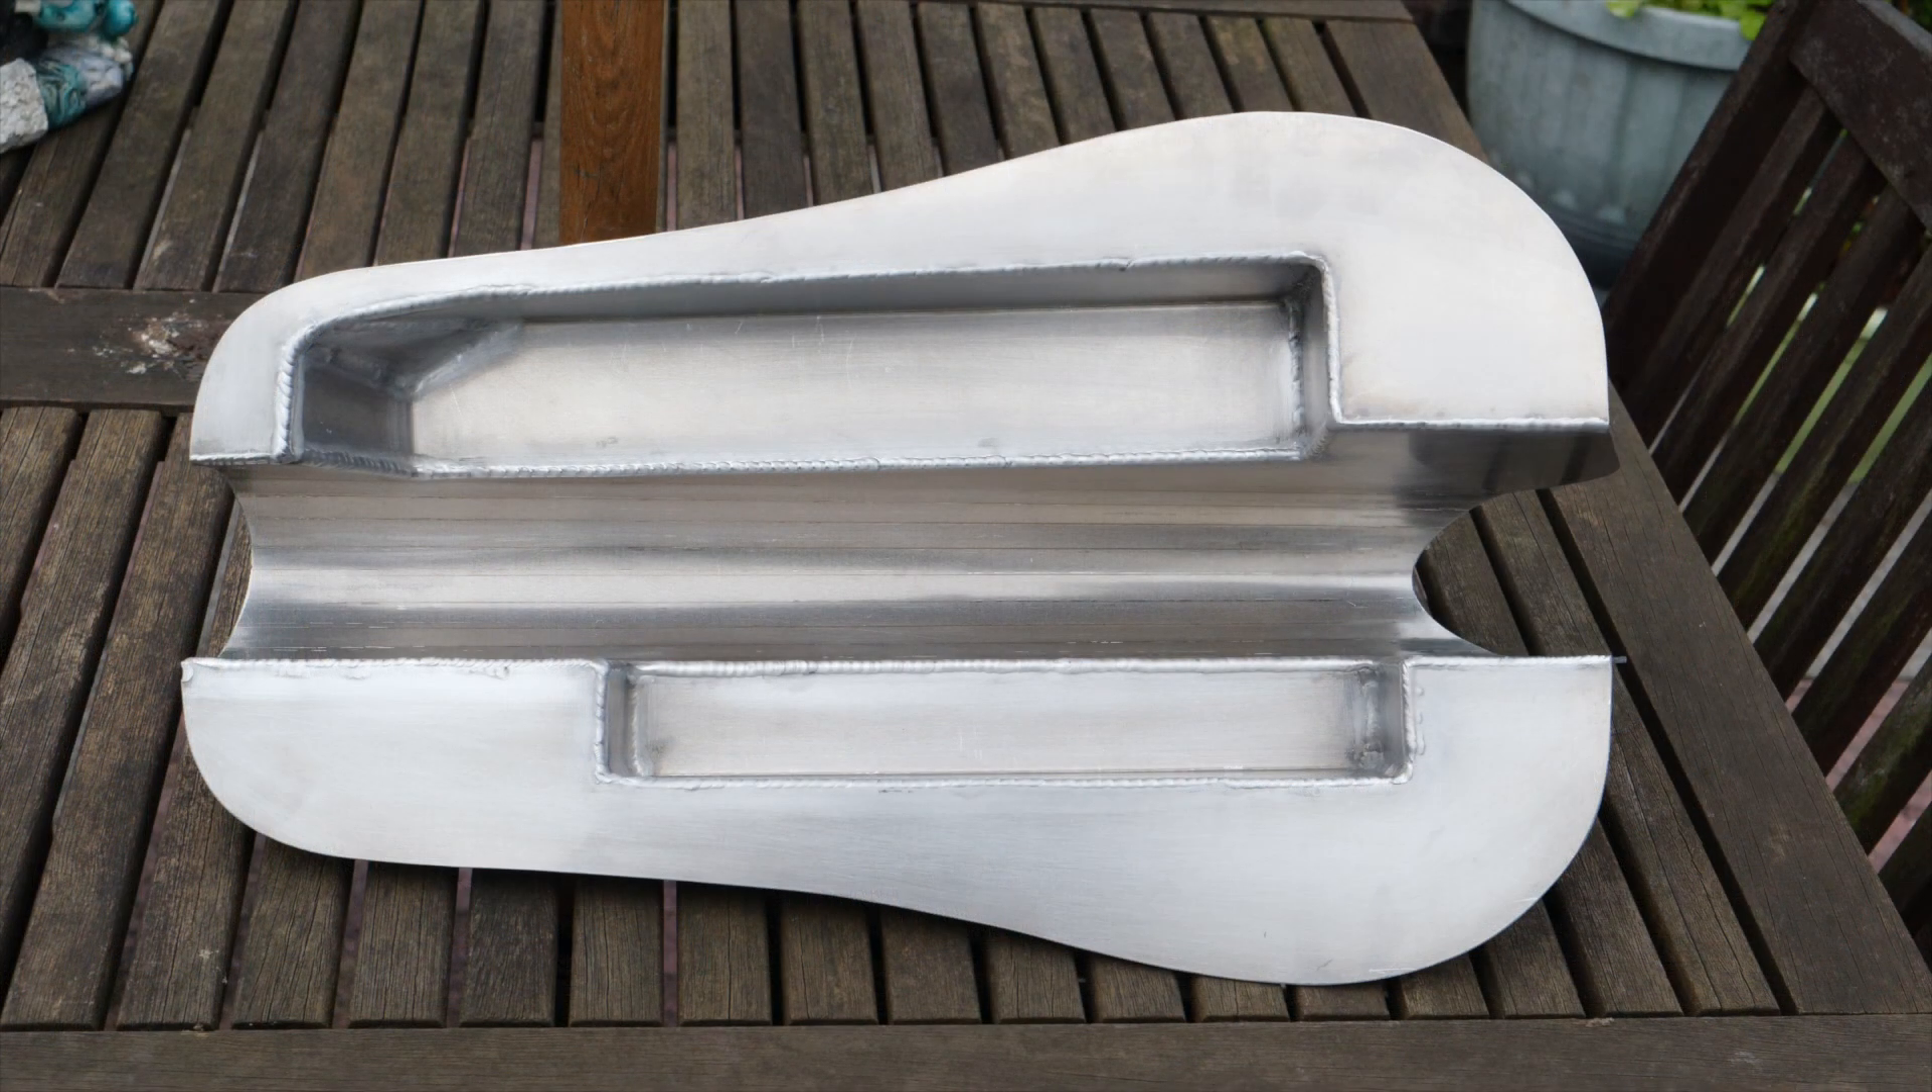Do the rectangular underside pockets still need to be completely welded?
No.